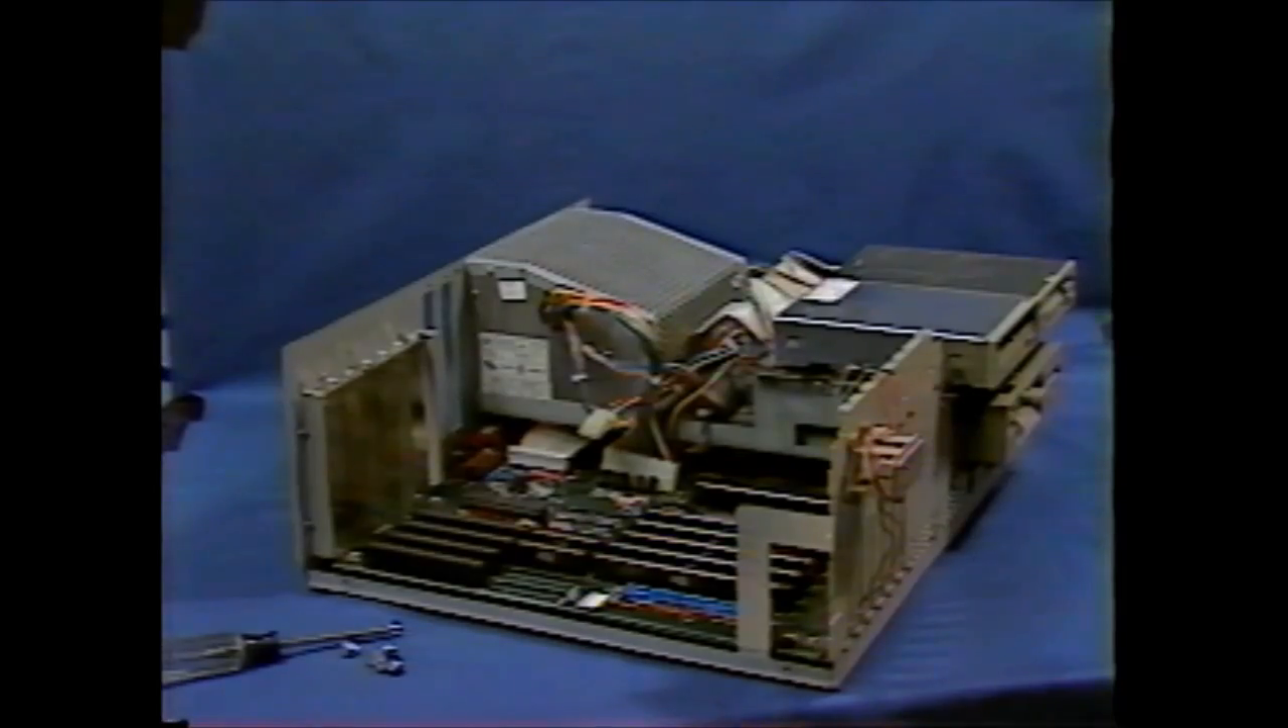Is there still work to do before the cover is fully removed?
No.